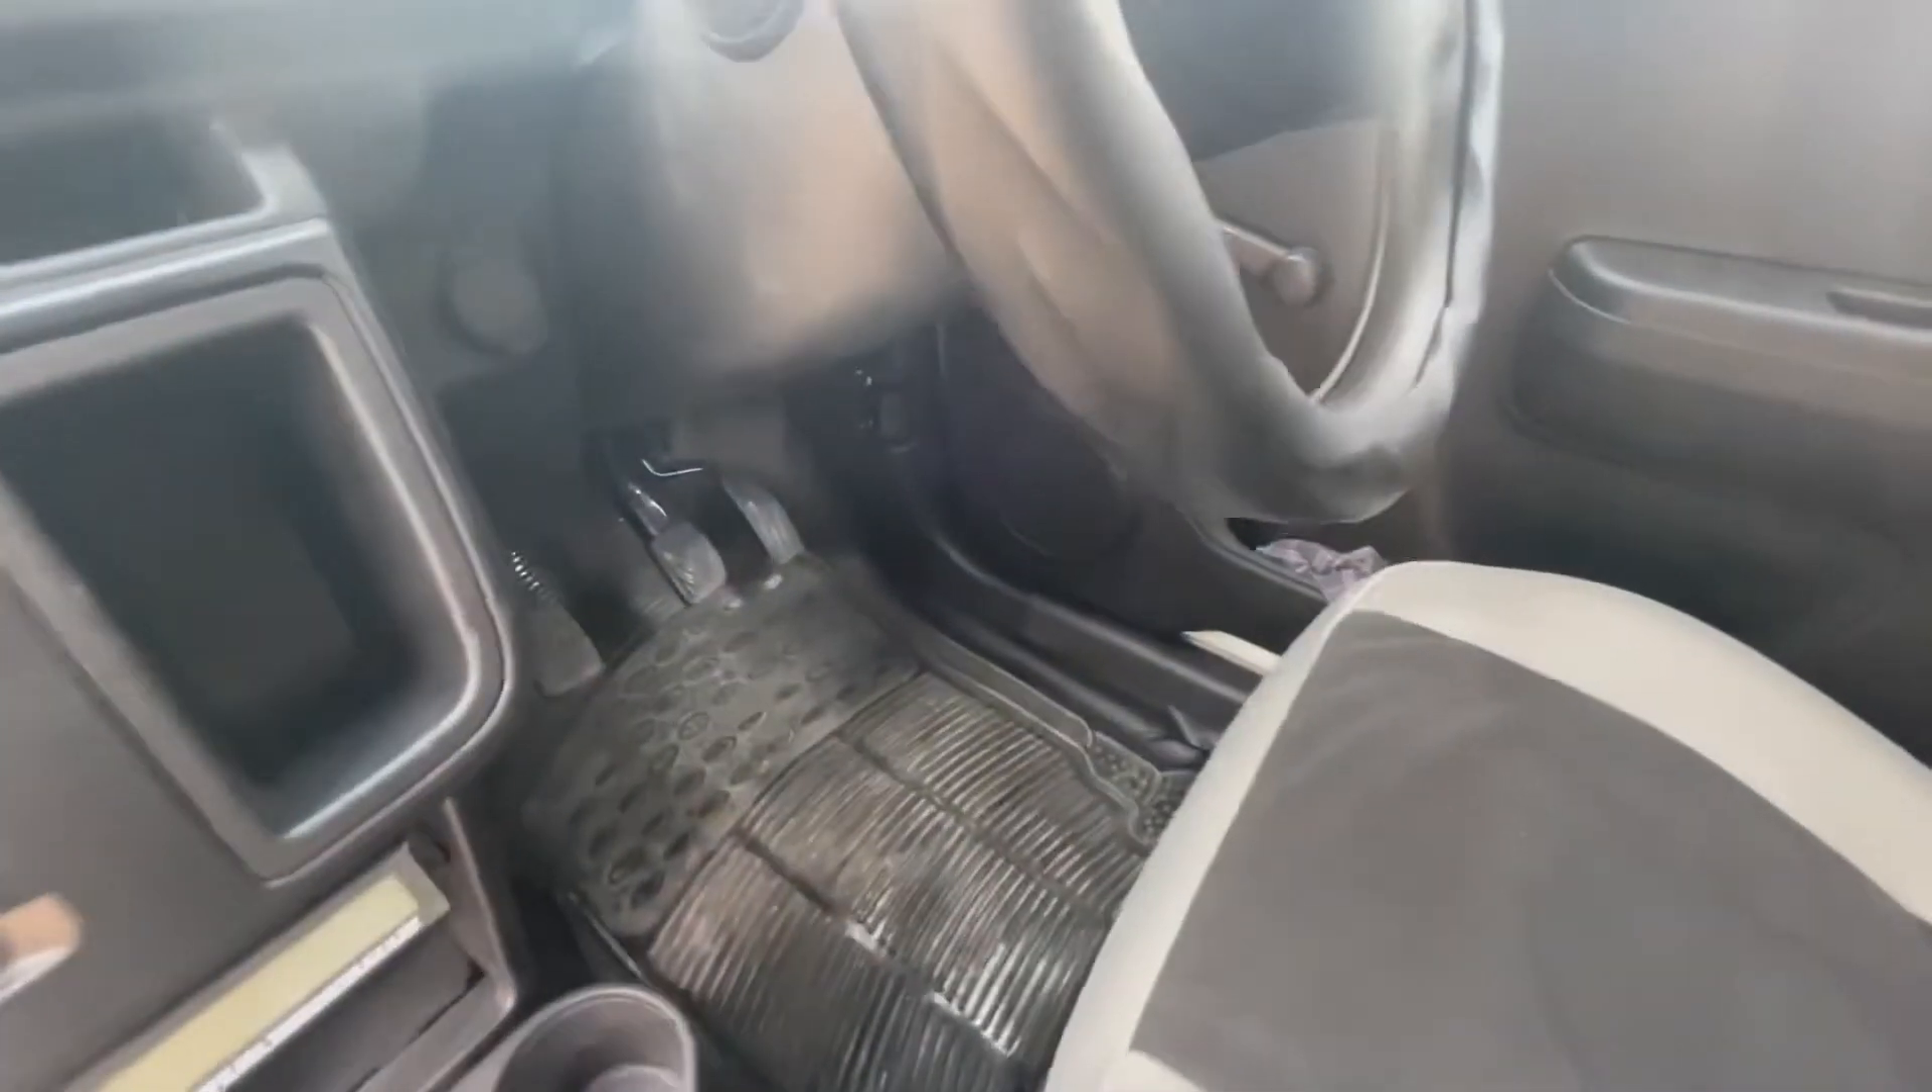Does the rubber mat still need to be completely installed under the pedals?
No.